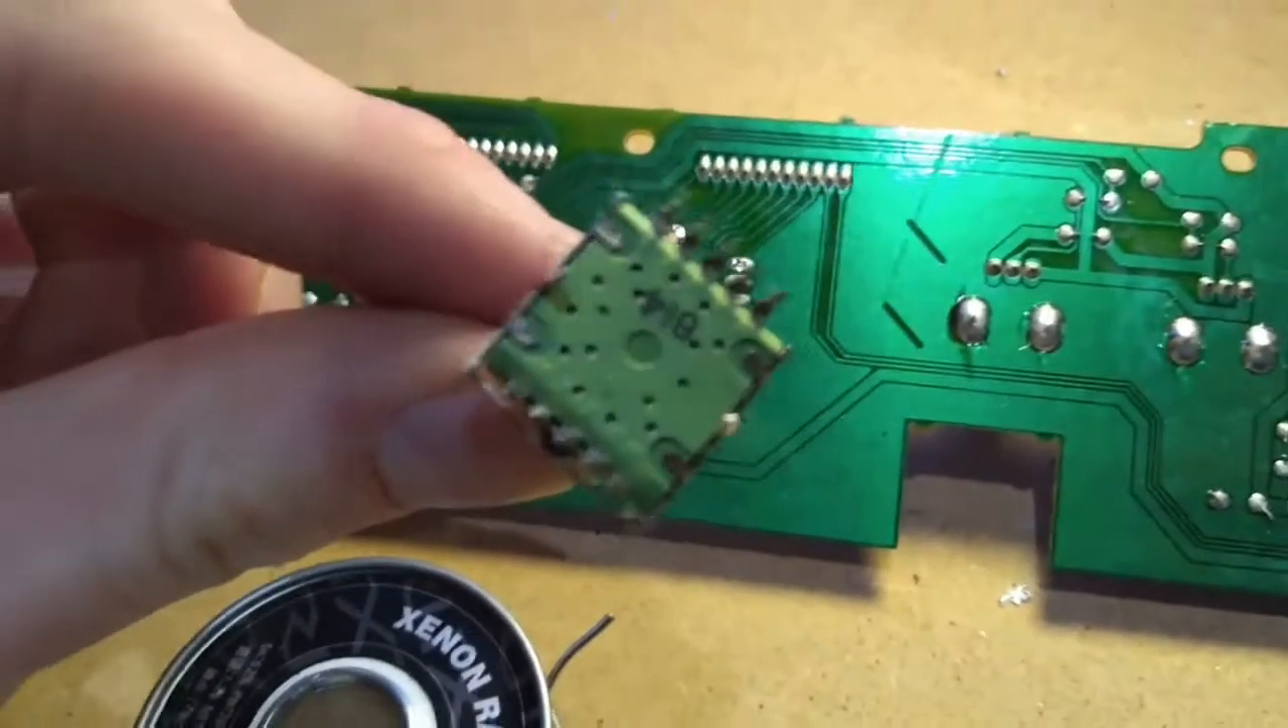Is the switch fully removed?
Yes.